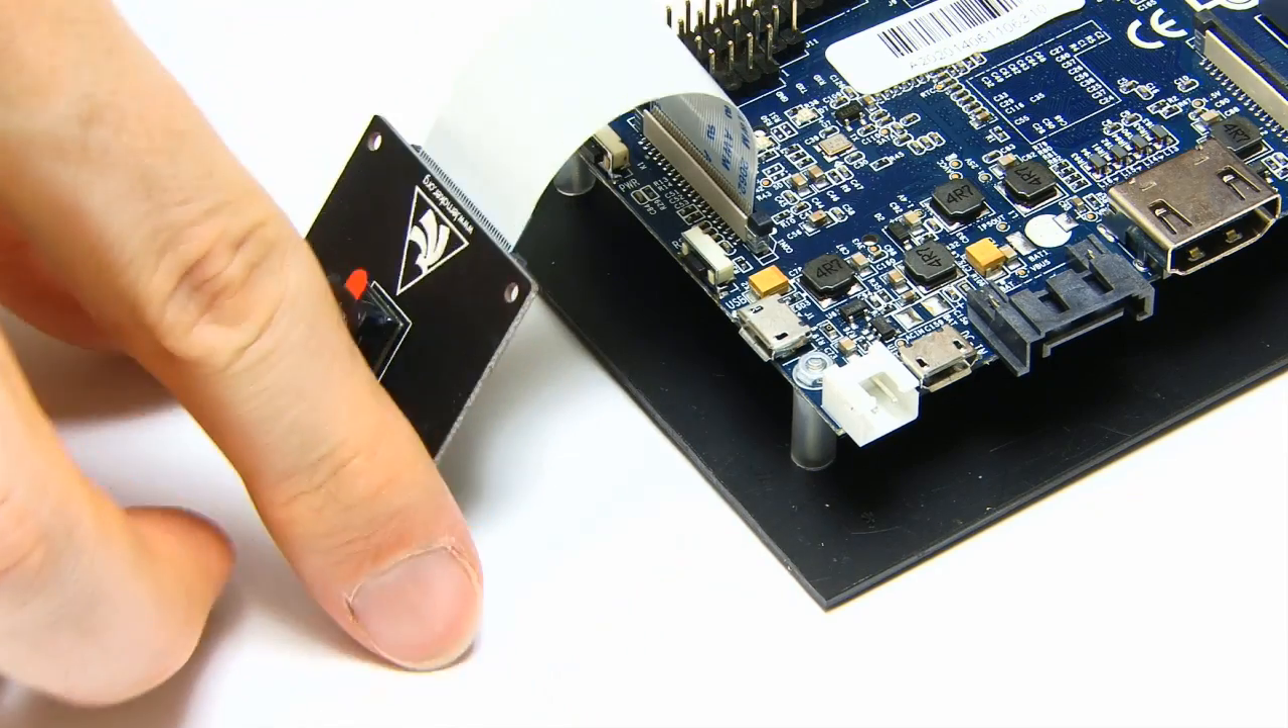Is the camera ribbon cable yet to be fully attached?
No.